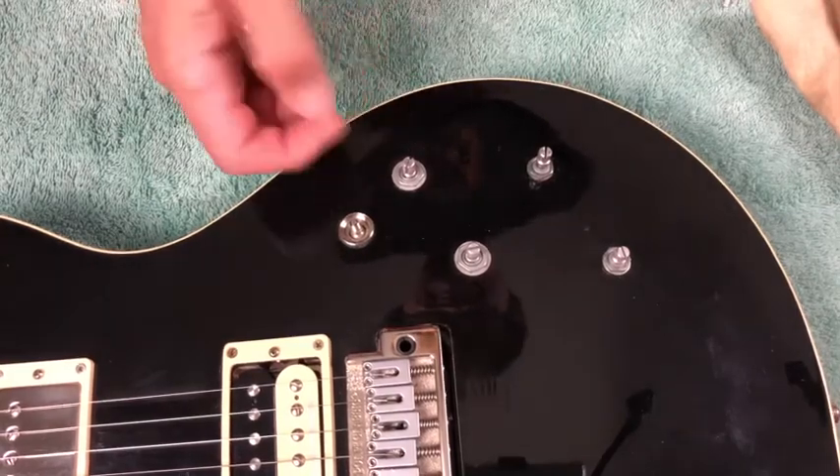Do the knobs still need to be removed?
No.